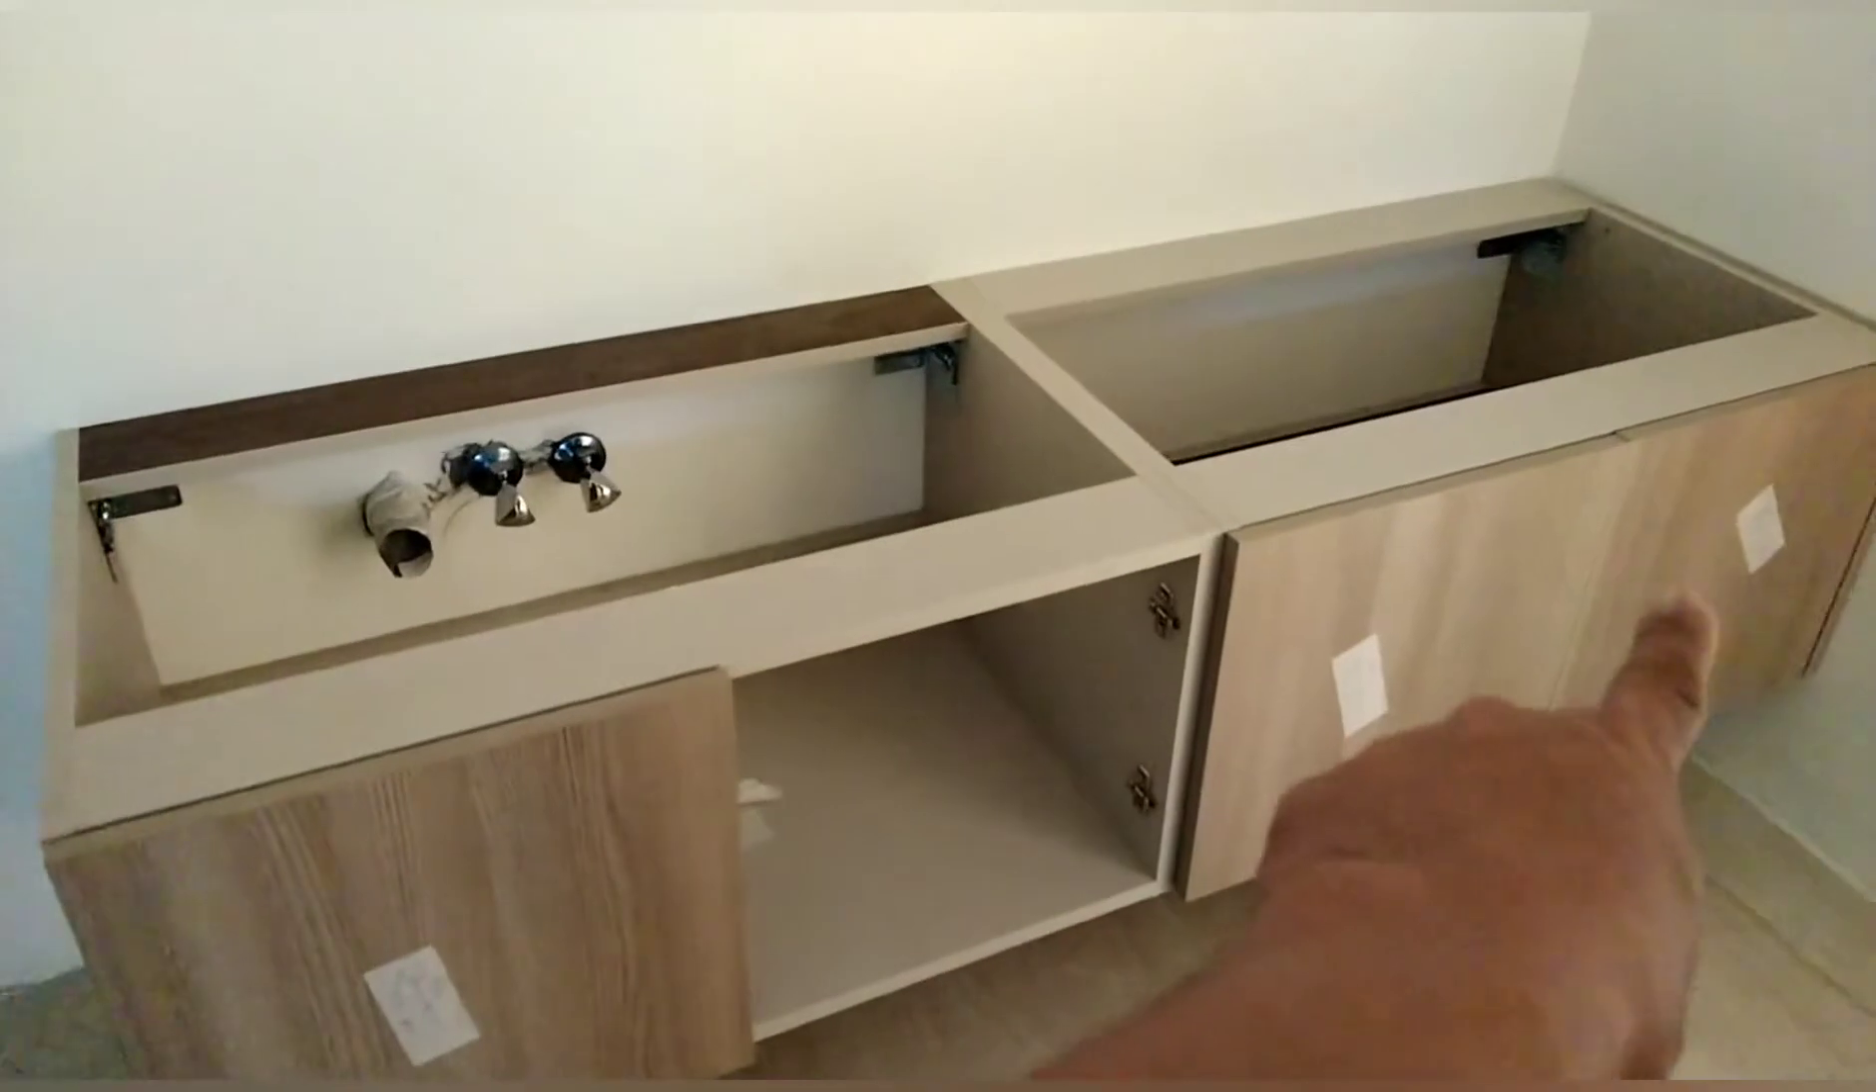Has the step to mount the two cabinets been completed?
Yes.